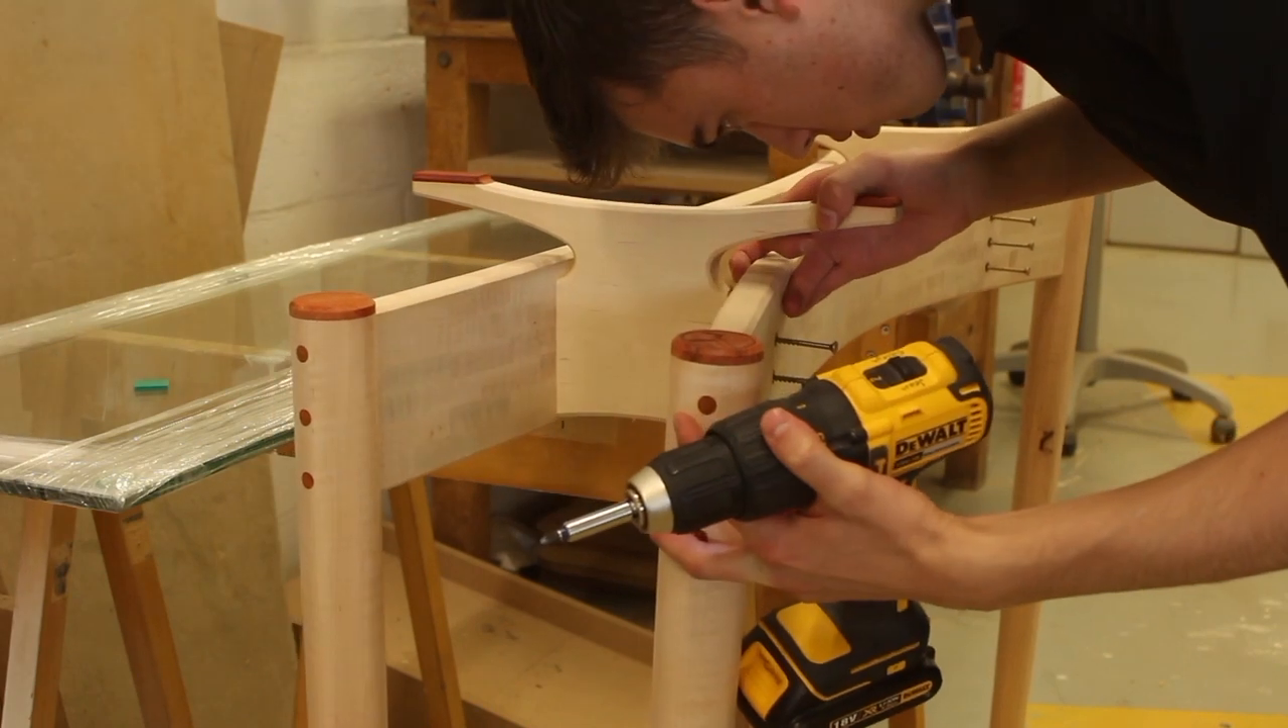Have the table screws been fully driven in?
No.